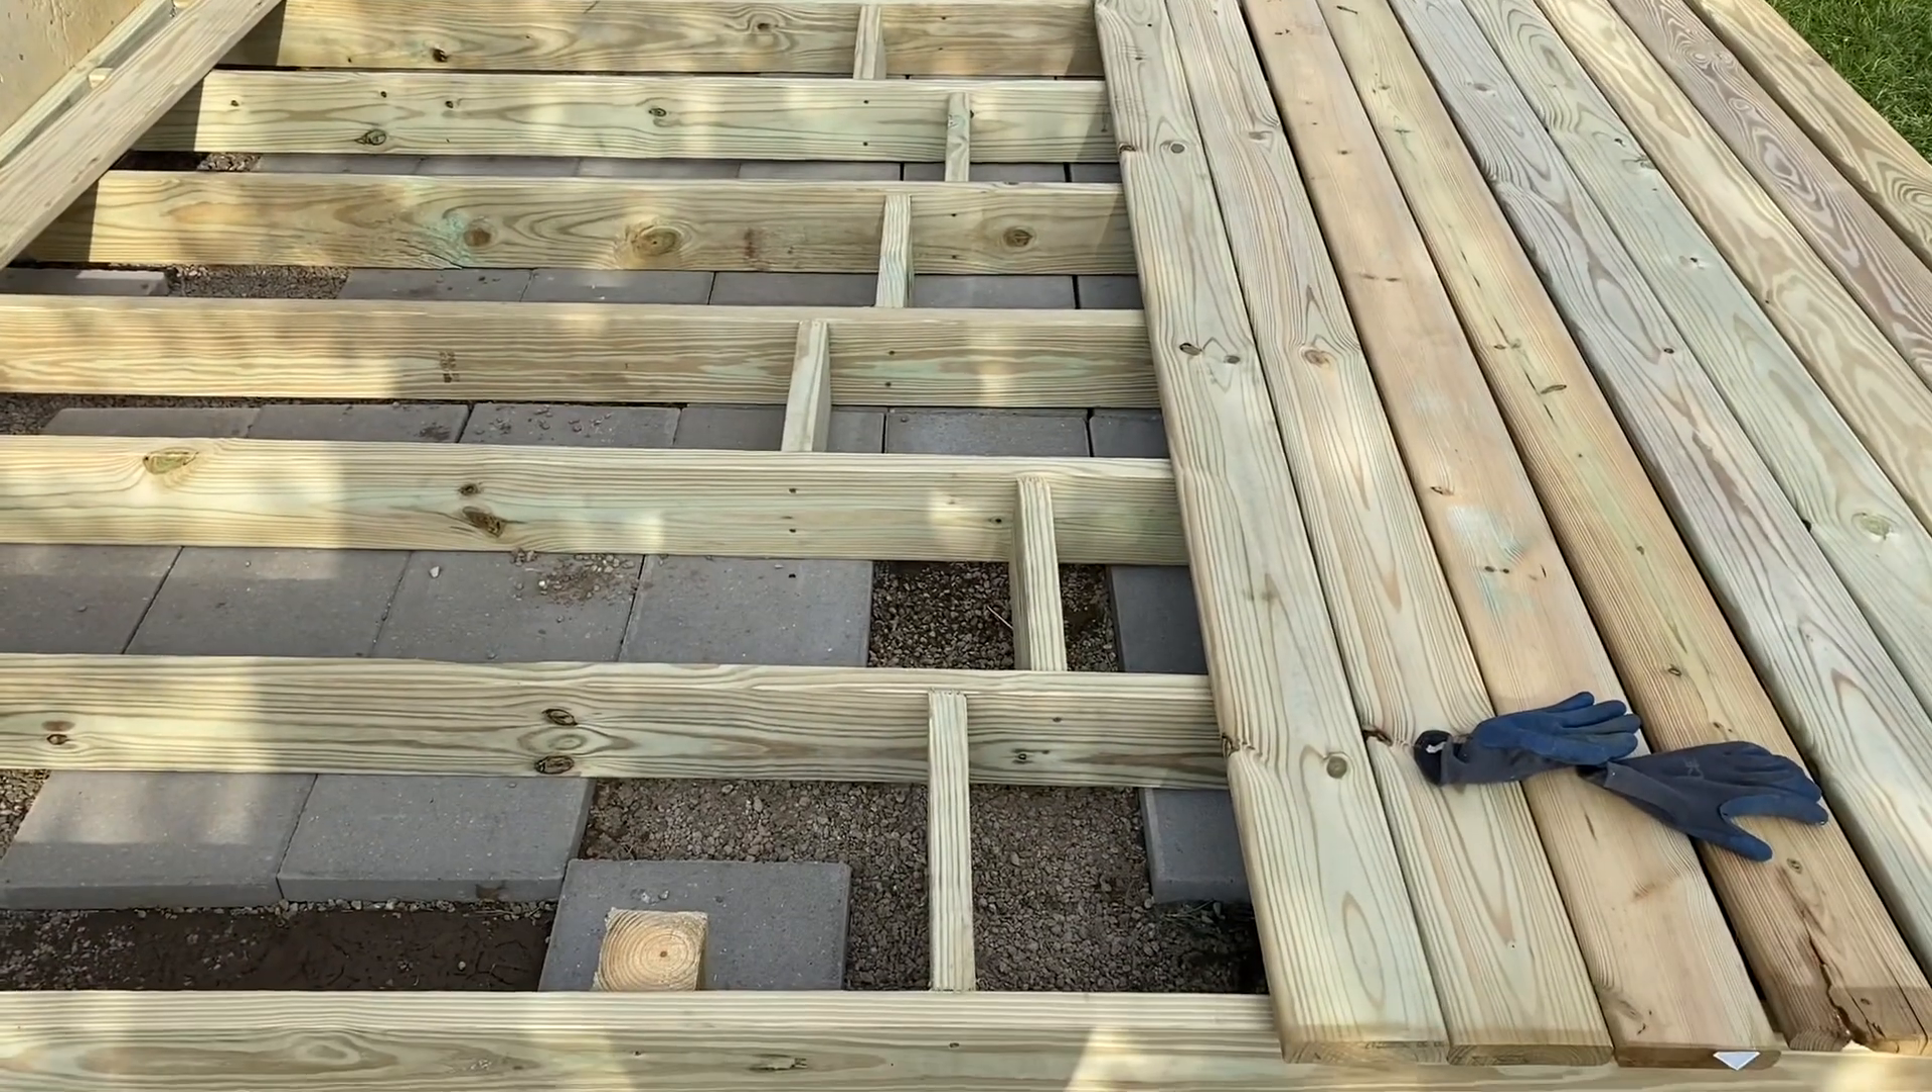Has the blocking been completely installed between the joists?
Yes.